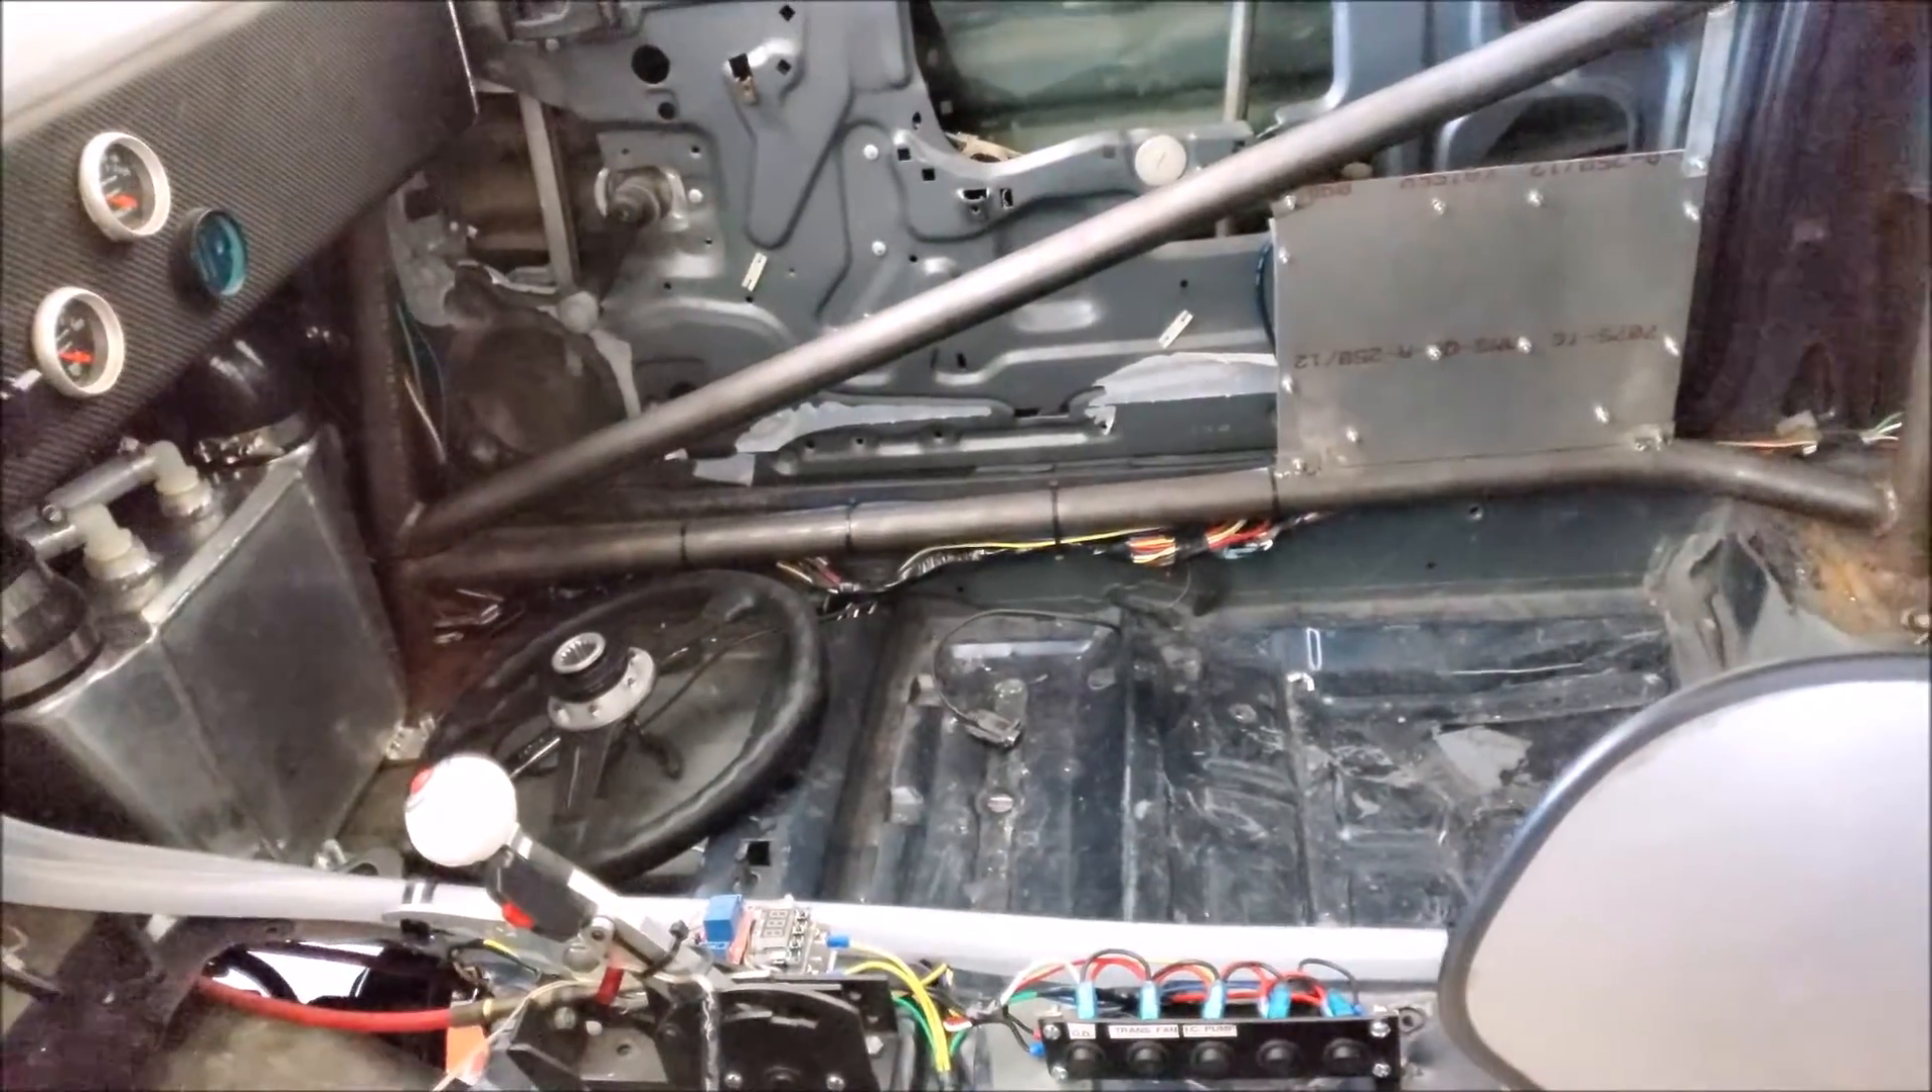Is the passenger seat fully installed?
No.